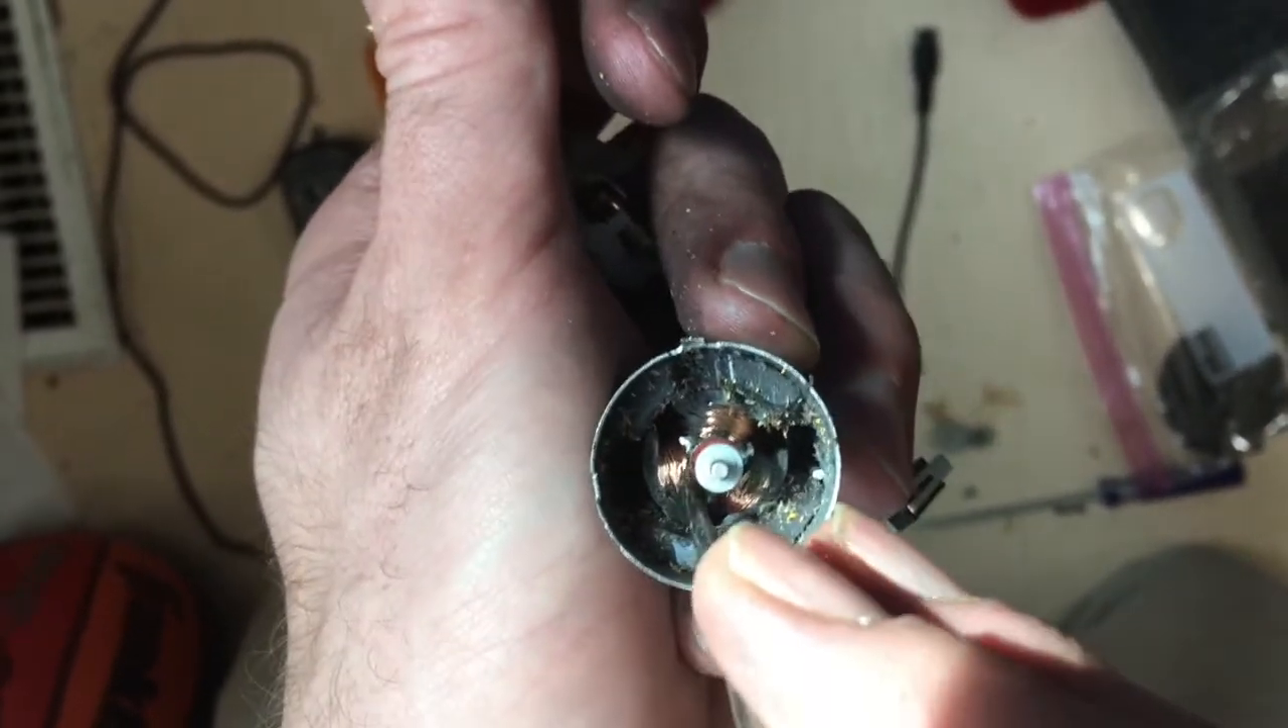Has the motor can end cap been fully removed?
Yes.